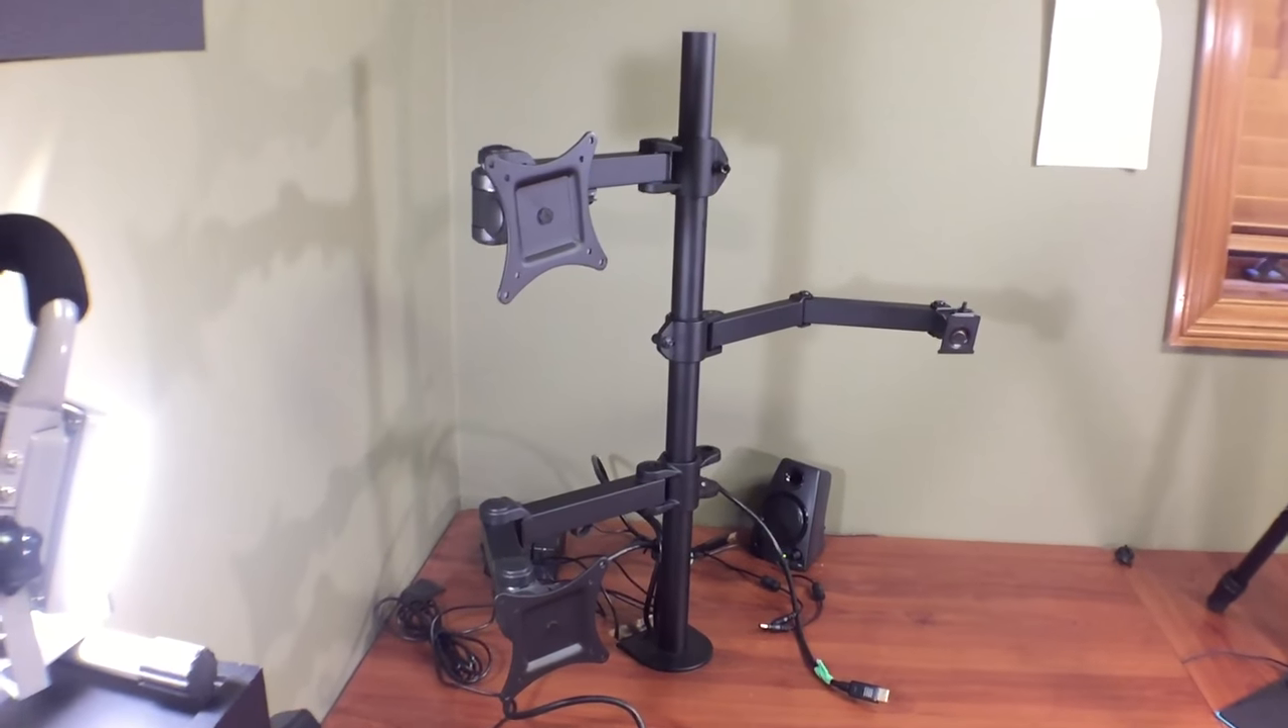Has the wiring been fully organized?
No.